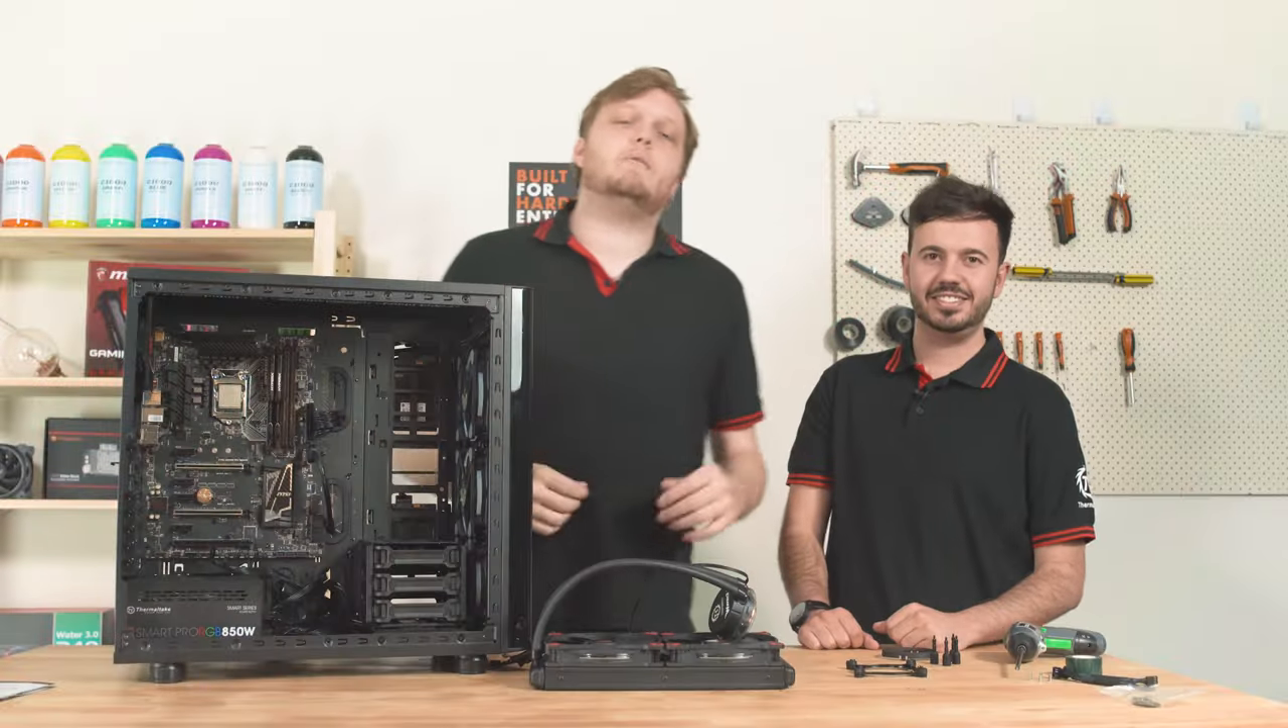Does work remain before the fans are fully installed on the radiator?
No.